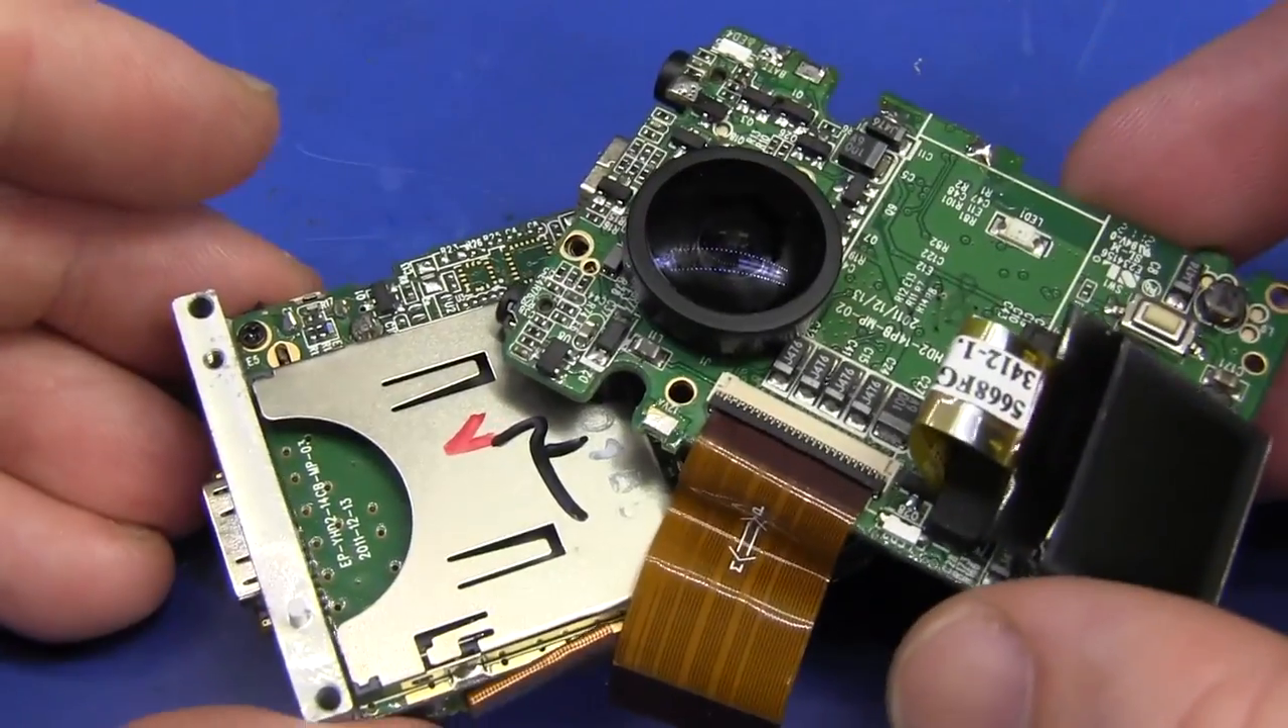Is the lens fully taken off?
No.